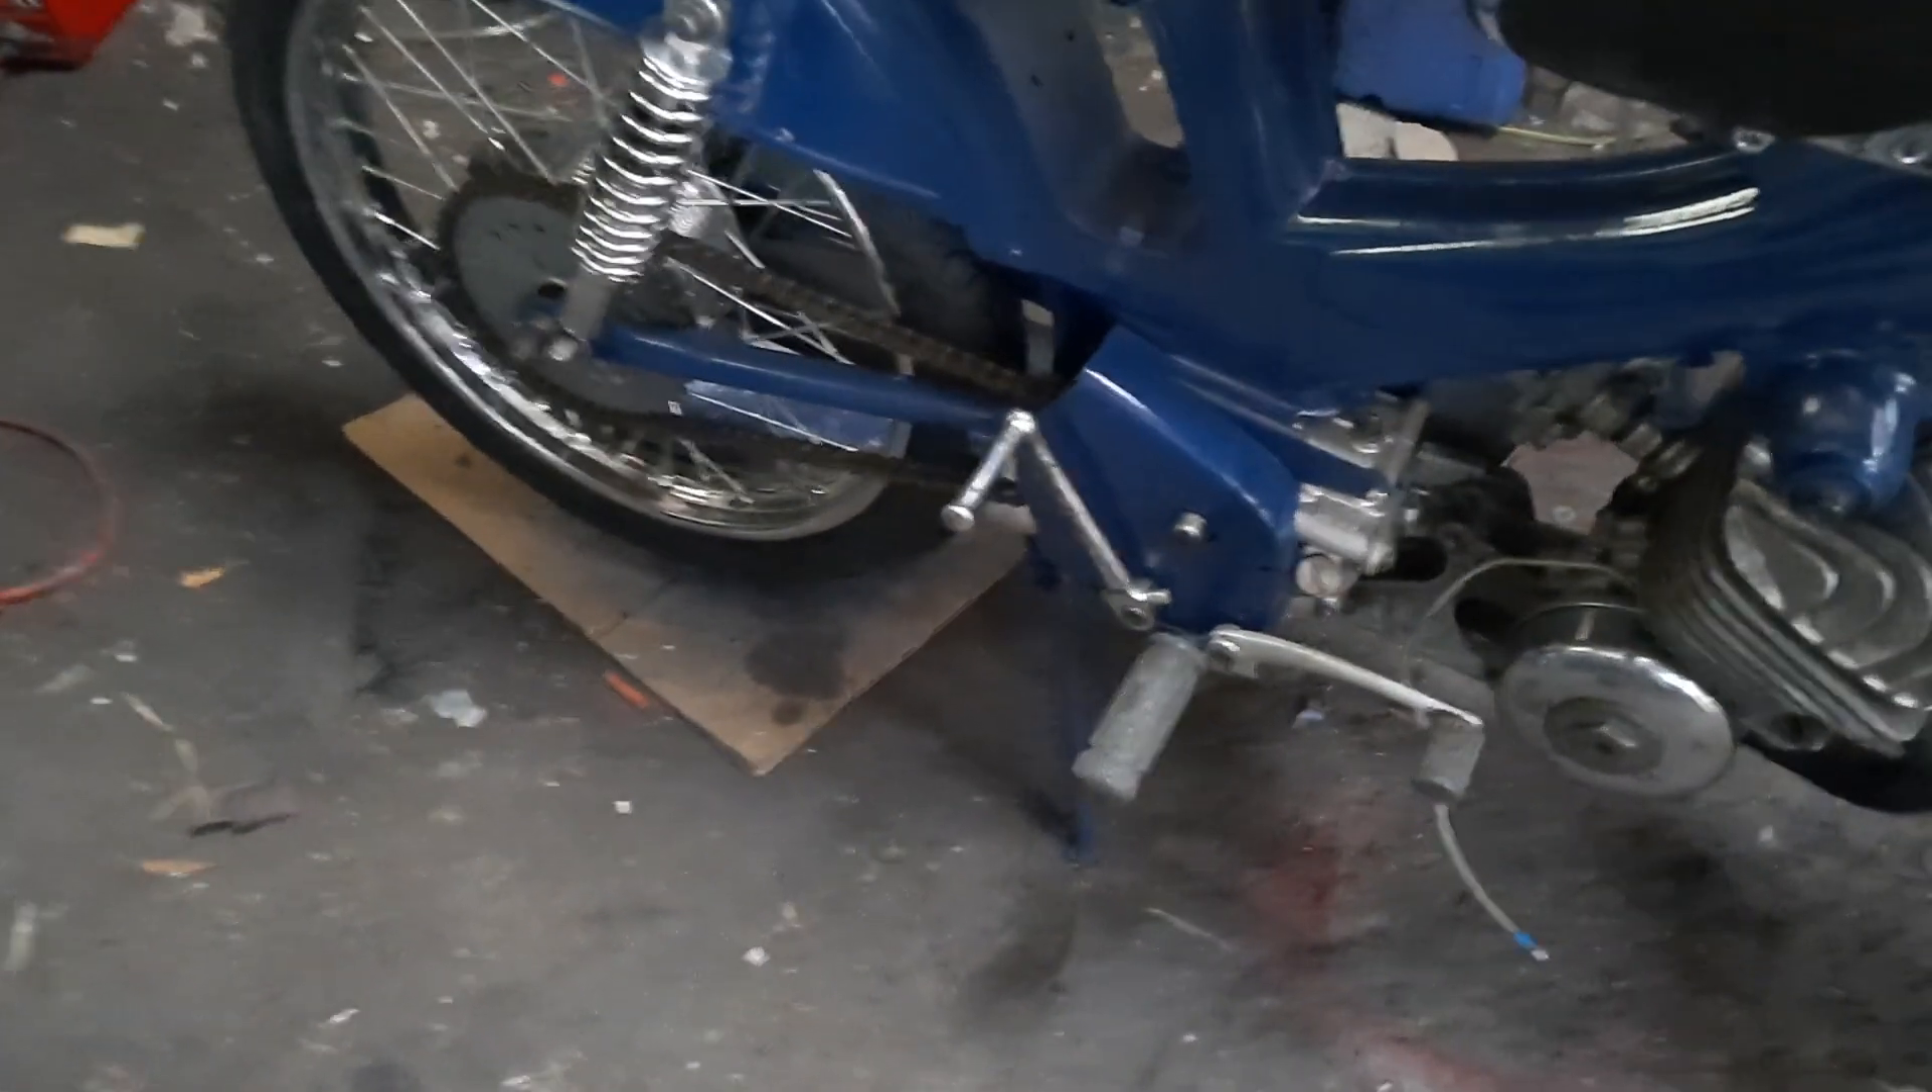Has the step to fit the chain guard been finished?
No.